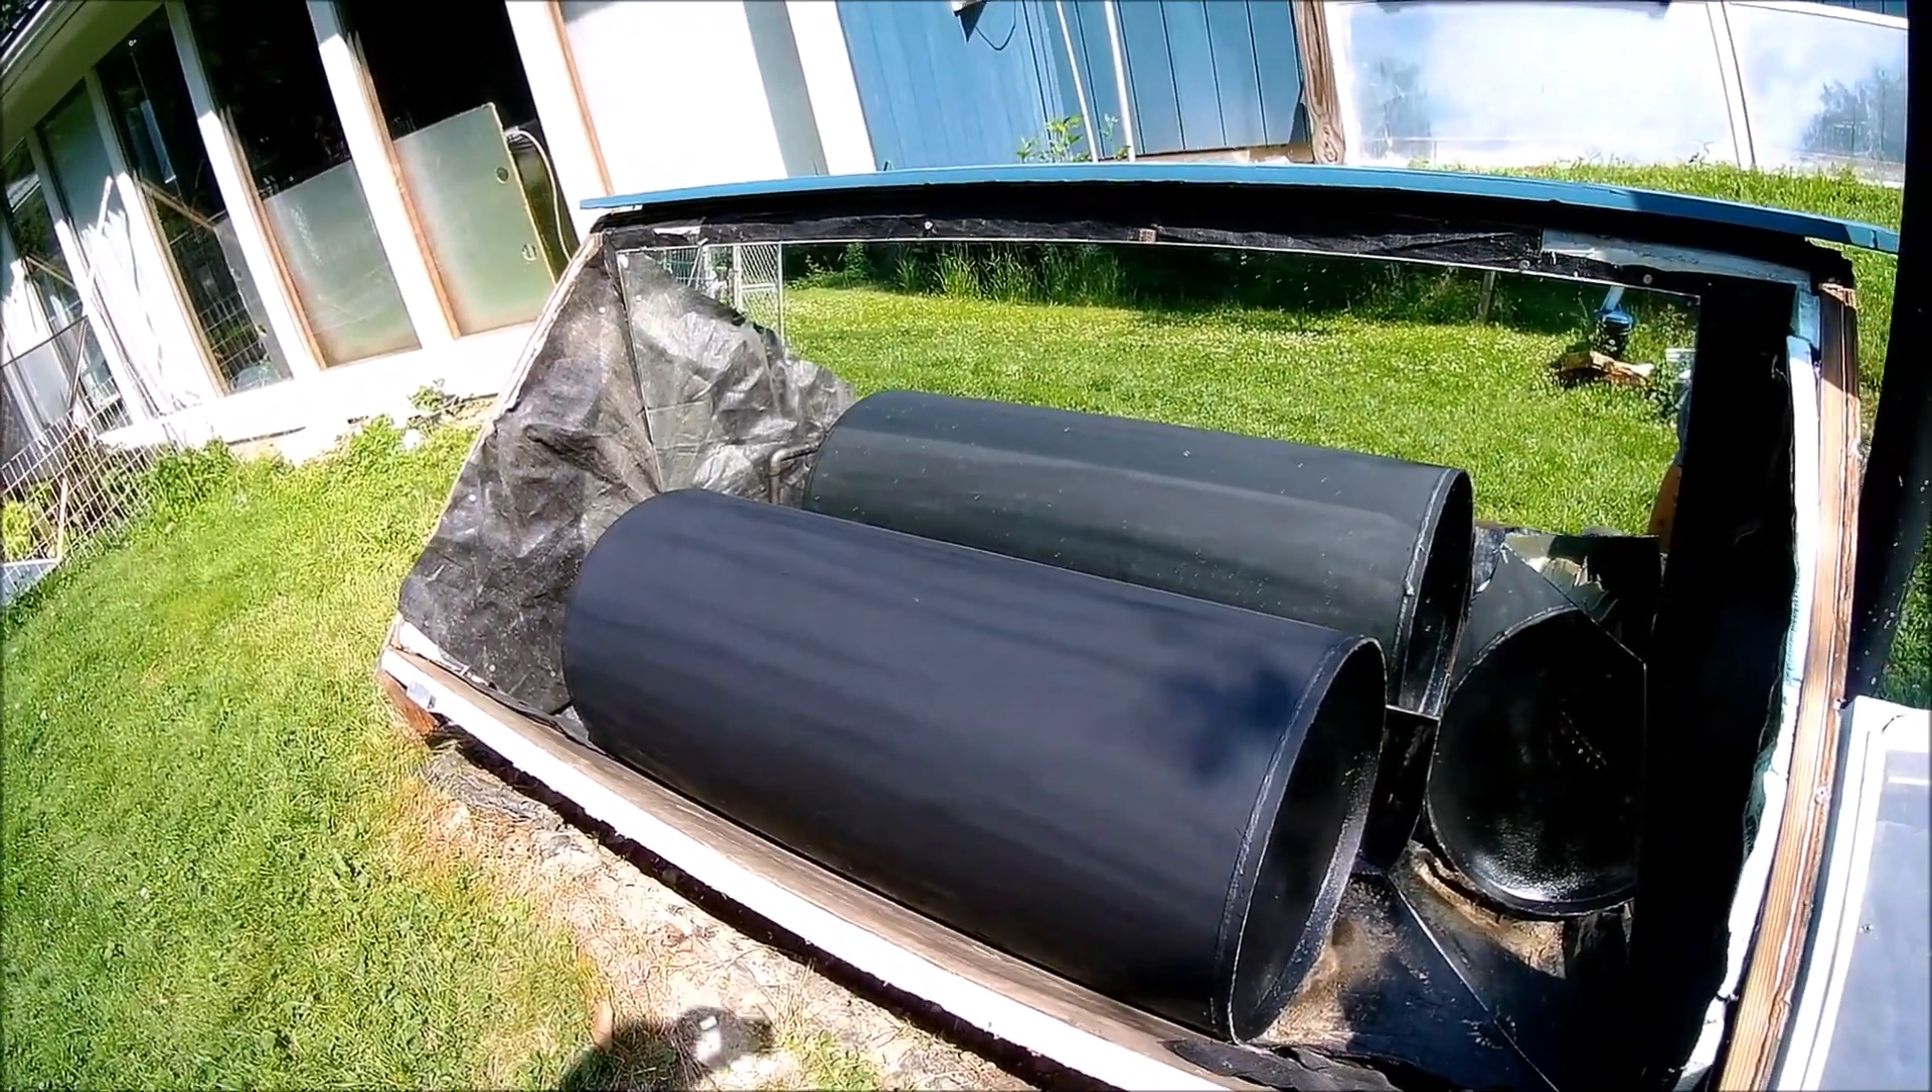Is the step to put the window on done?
No.